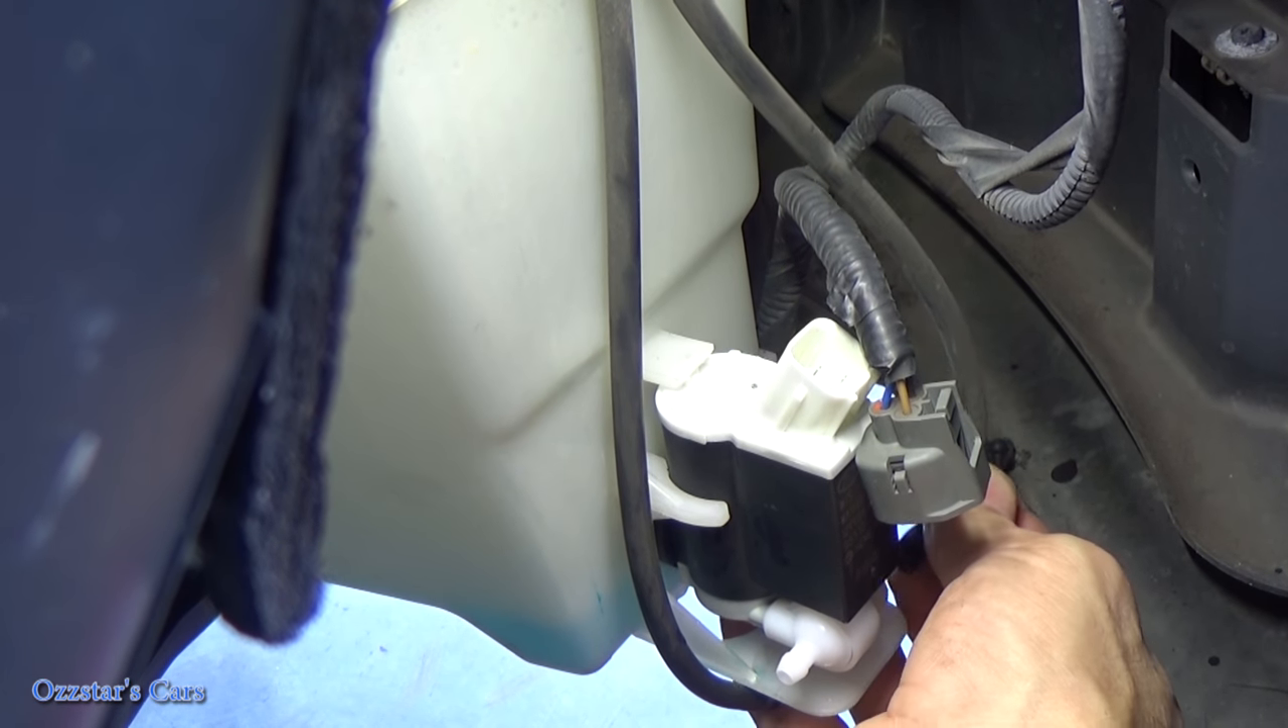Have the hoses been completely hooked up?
No.